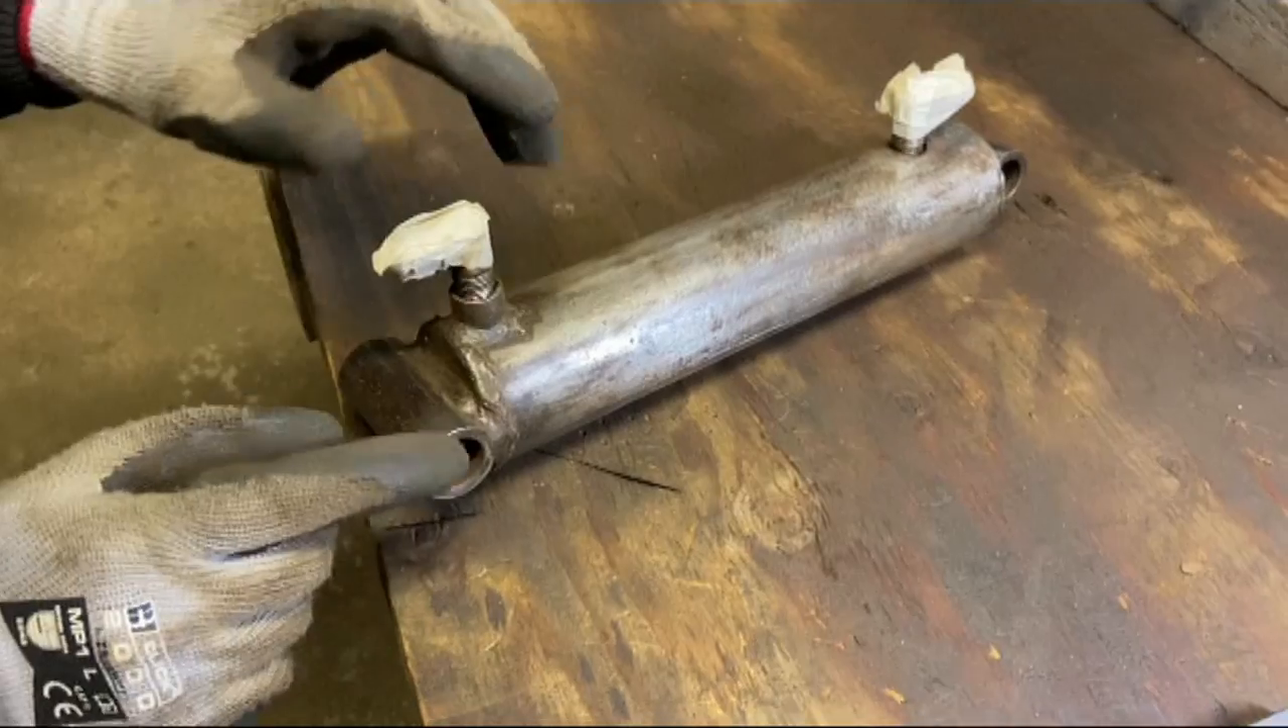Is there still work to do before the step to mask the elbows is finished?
No.